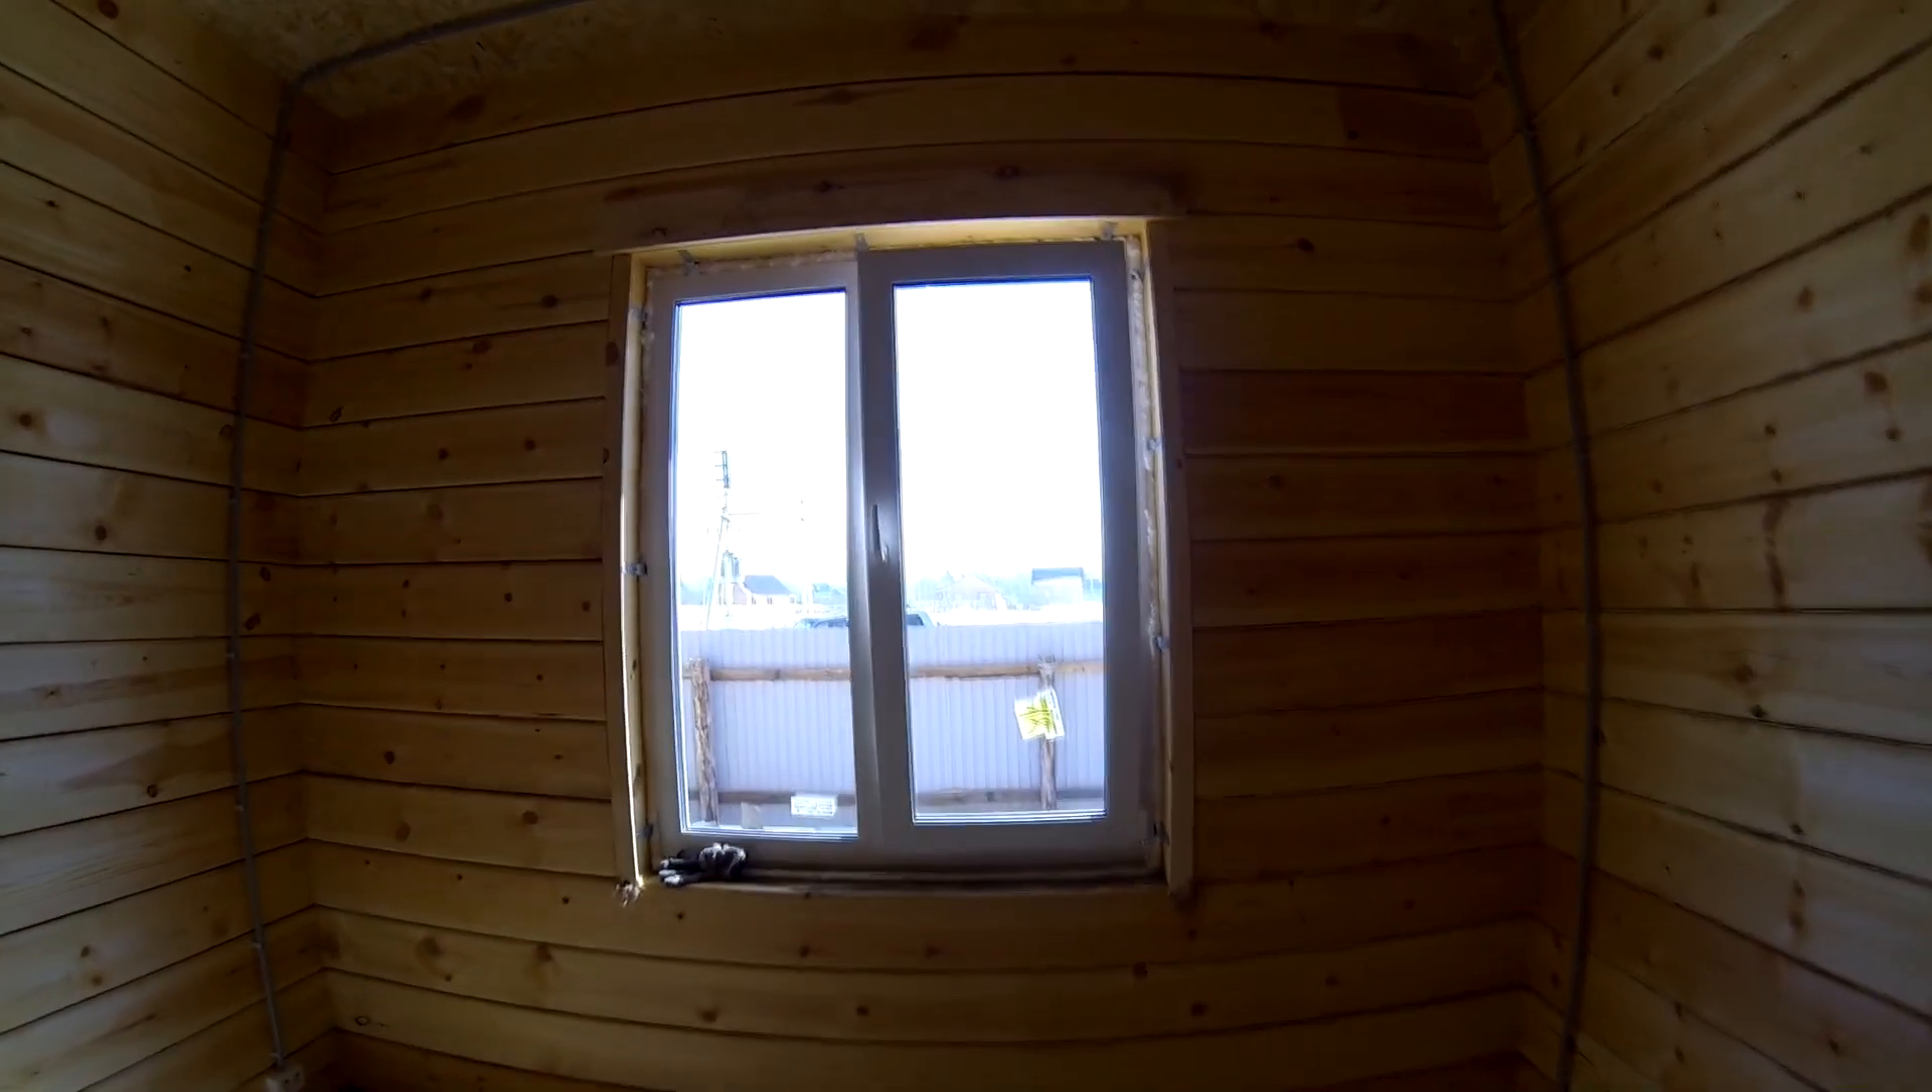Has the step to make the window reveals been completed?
No.